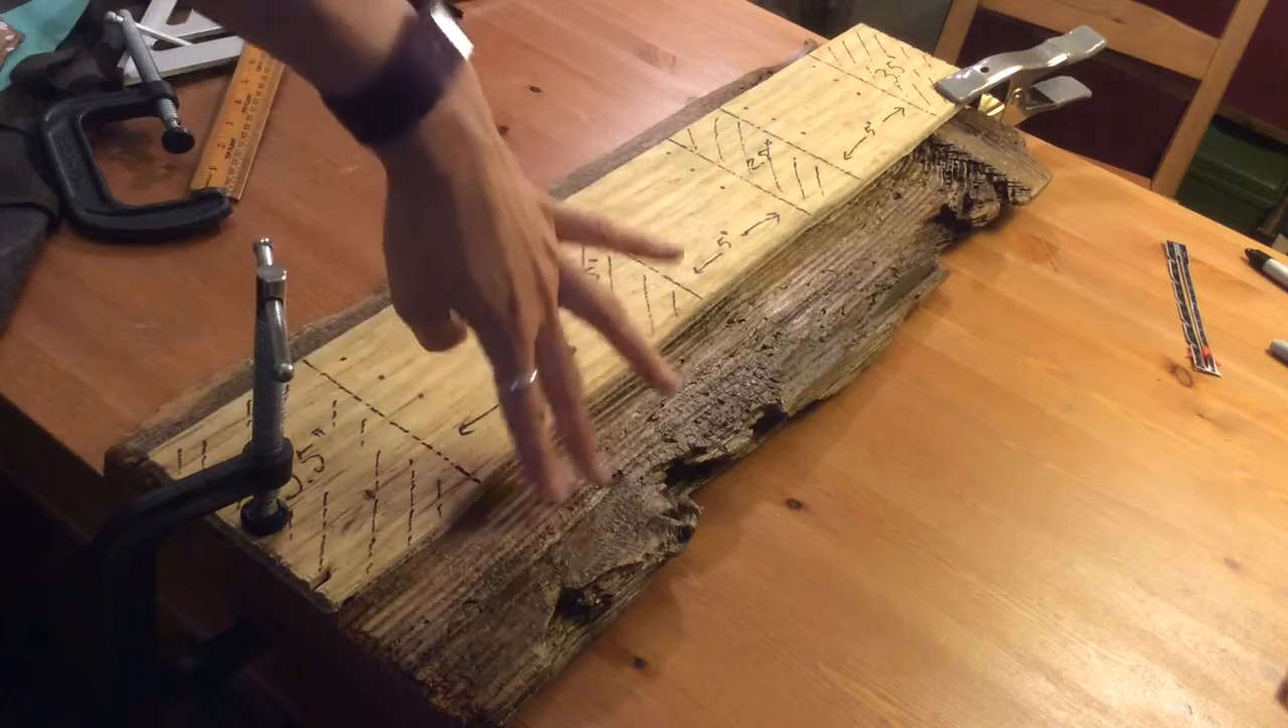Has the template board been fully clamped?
Yes.